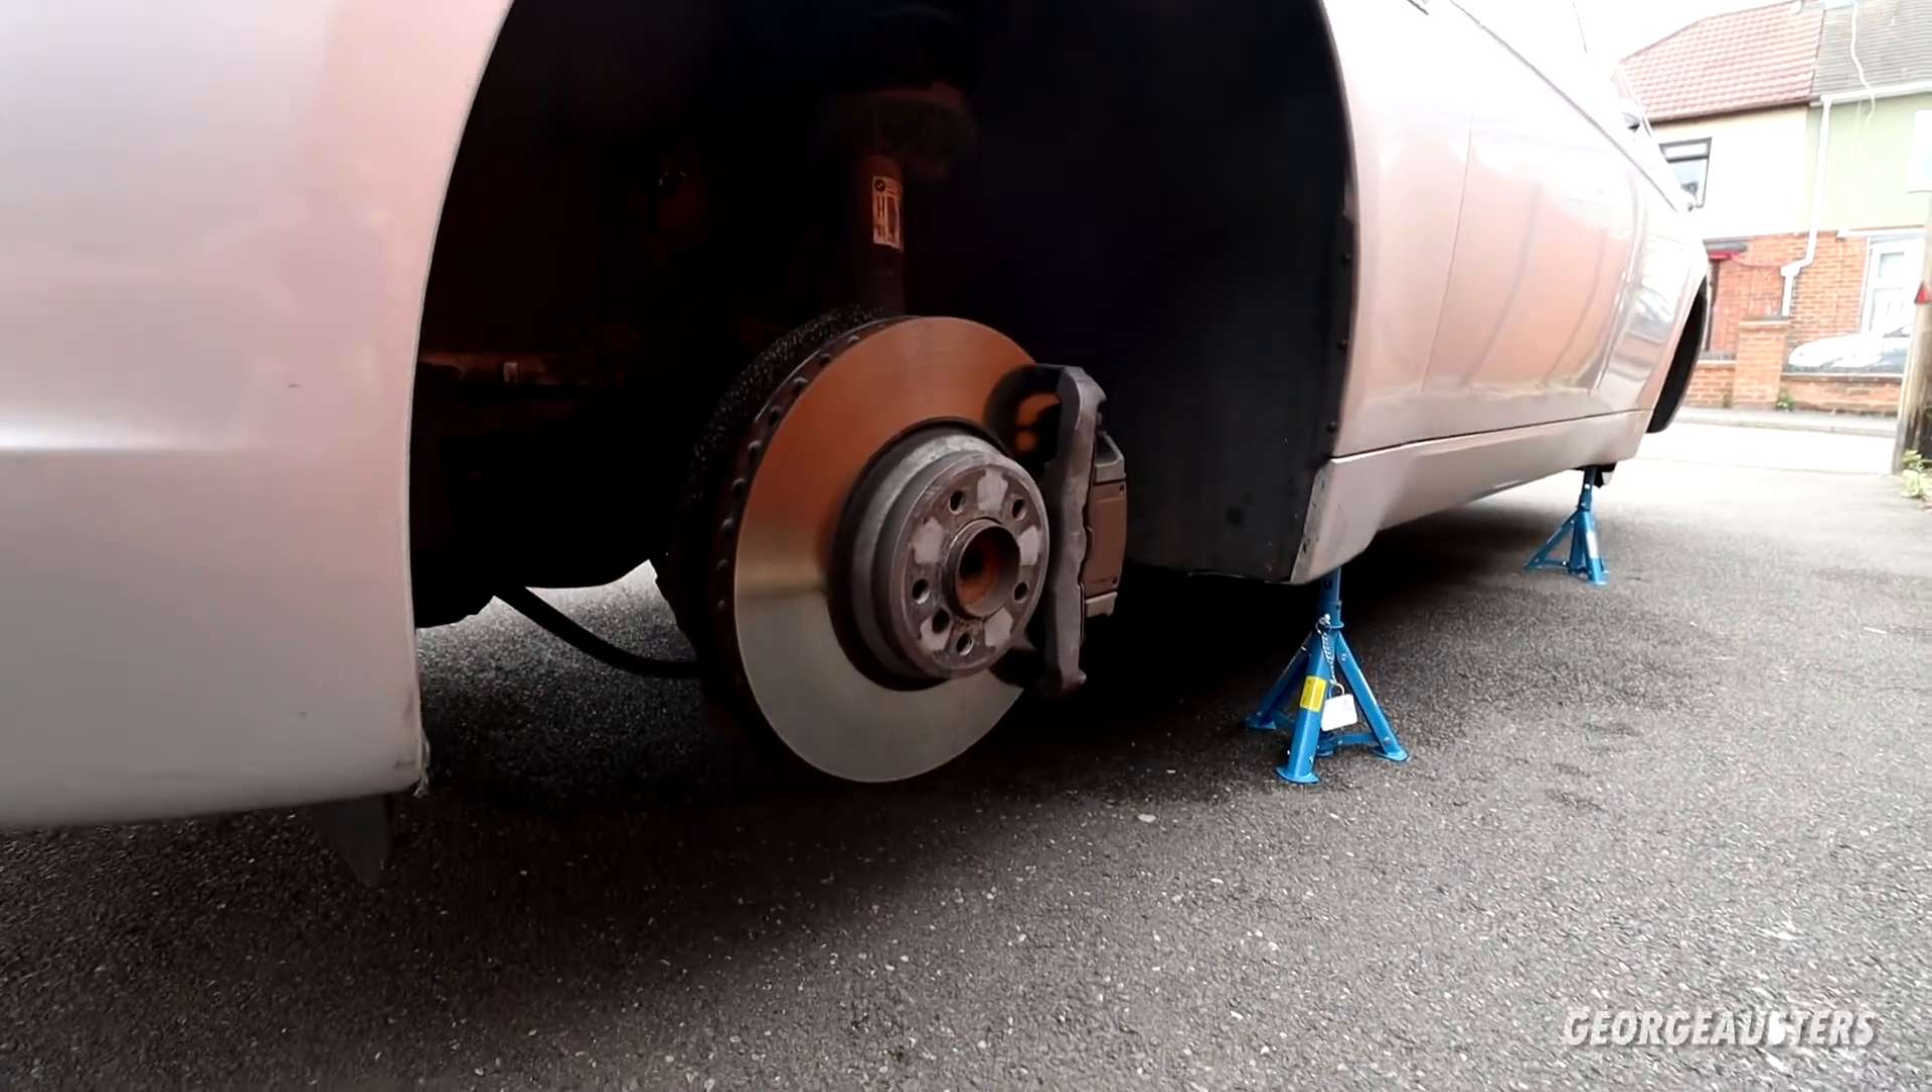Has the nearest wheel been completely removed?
Yes.